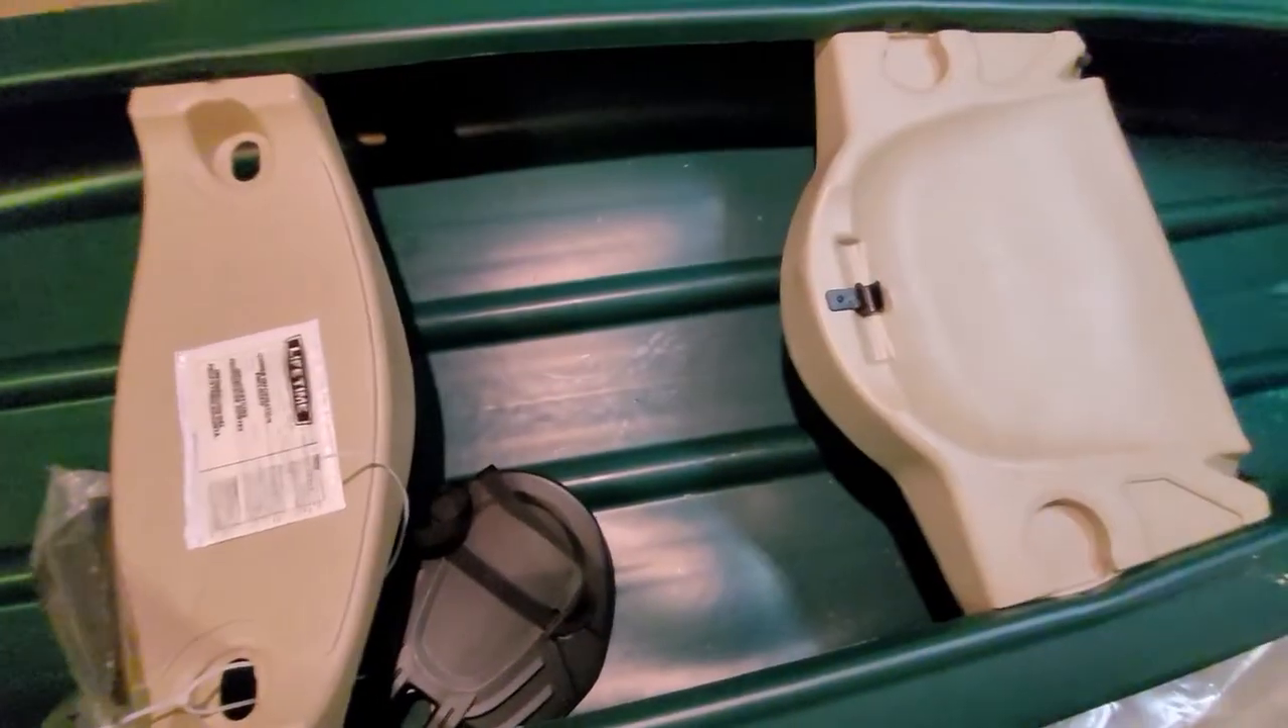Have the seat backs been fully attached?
No.